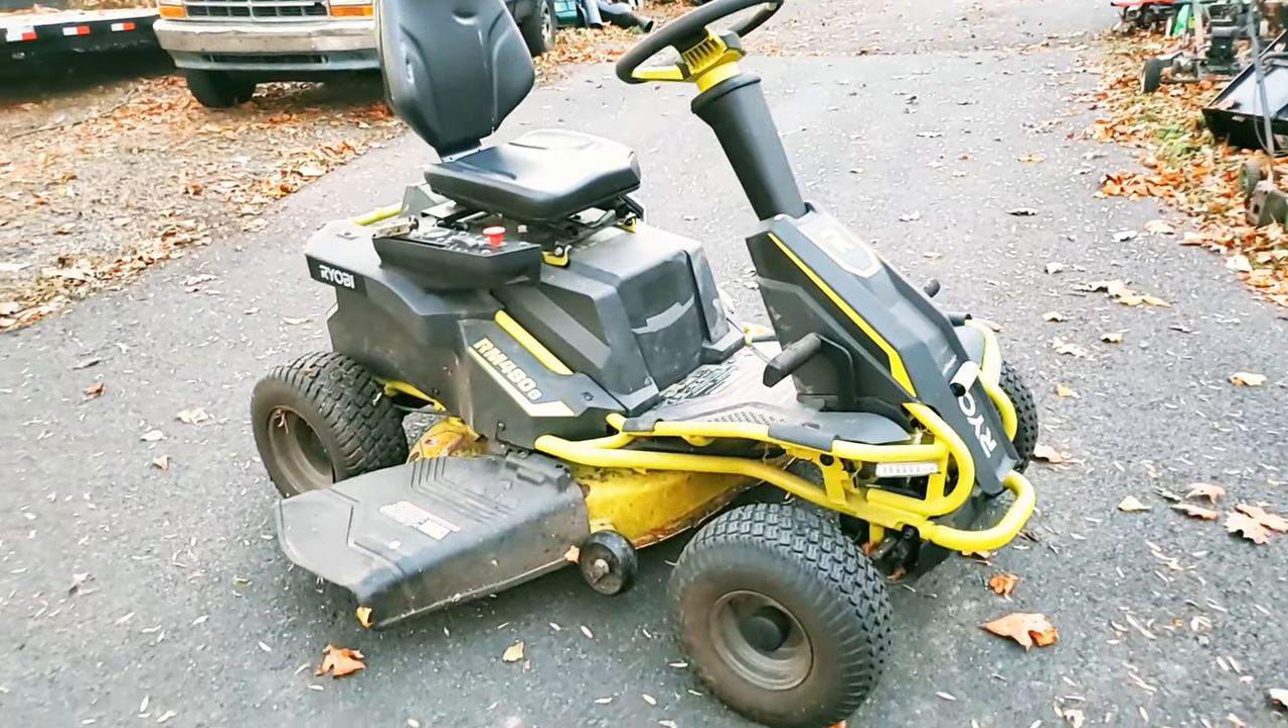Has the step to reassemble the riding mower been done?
Yes.